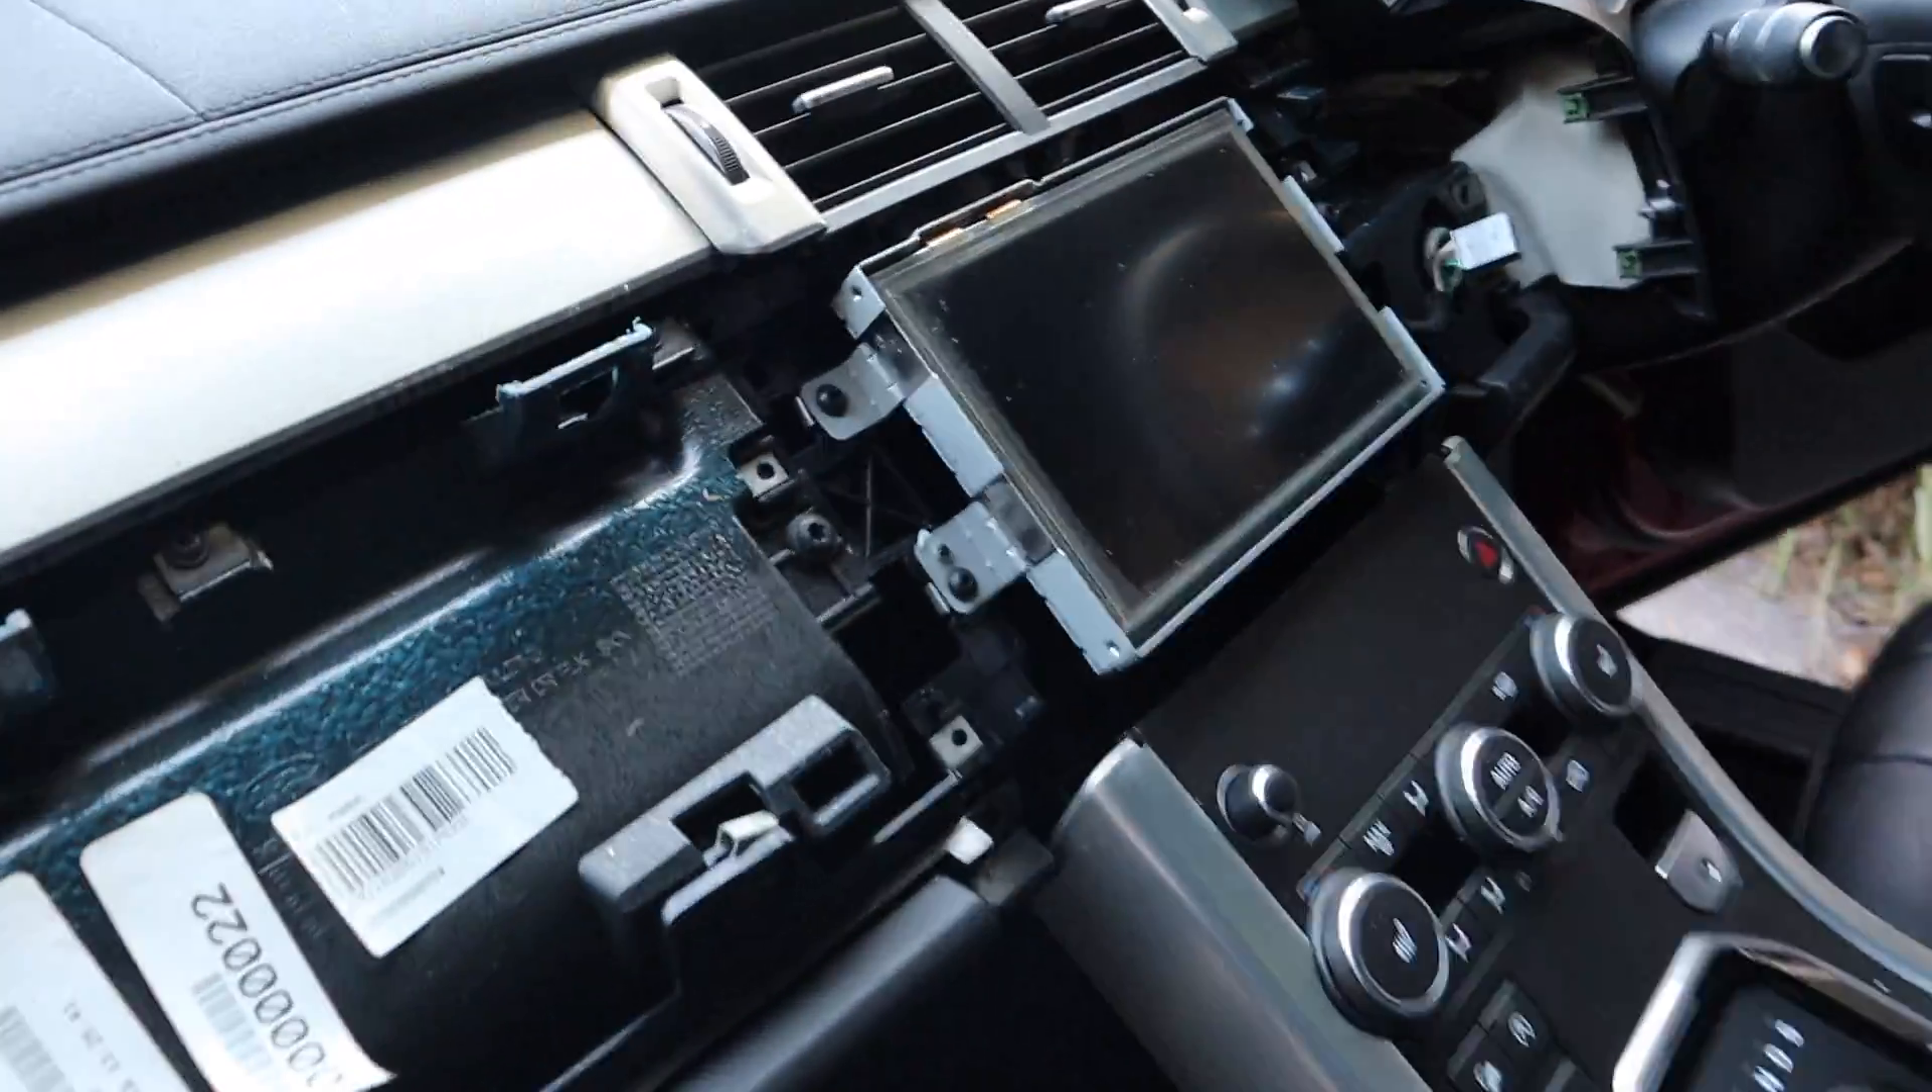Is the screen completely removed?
No.